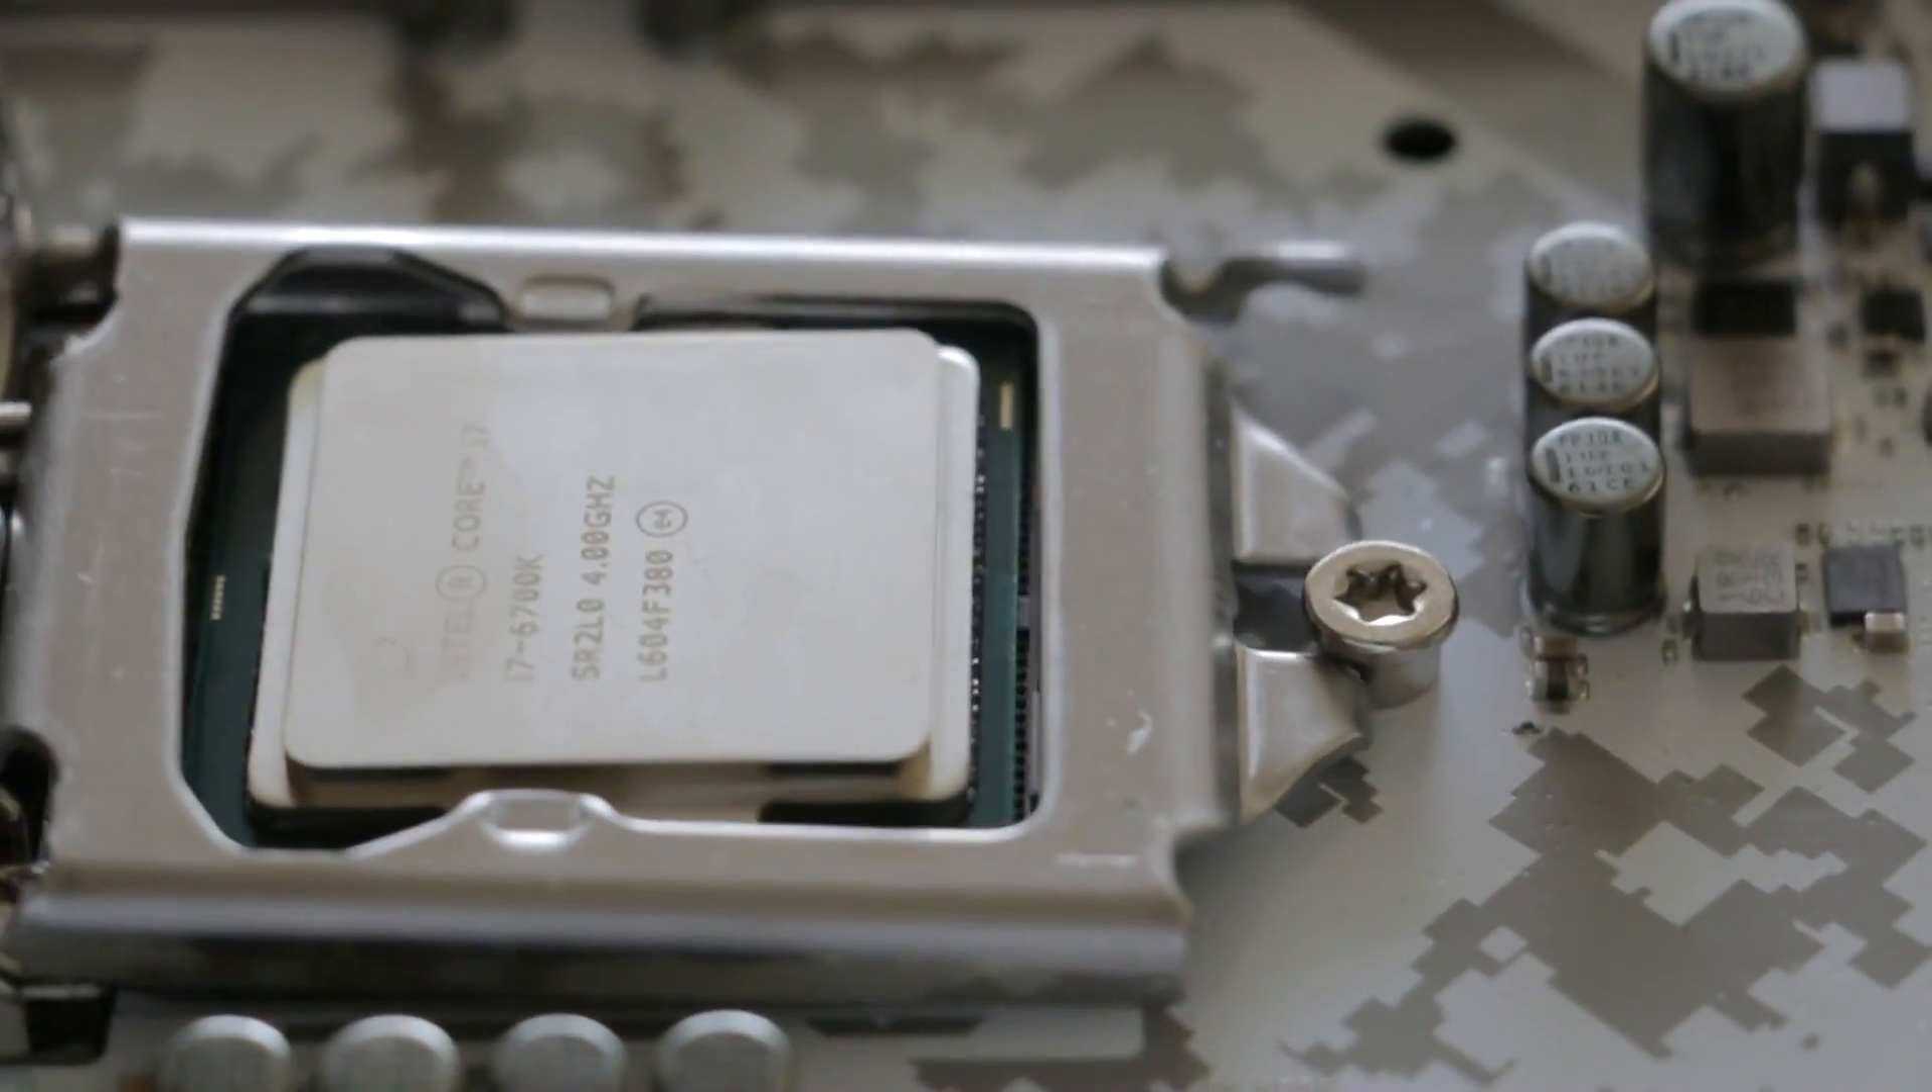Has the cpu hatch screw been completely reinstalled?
Yes.